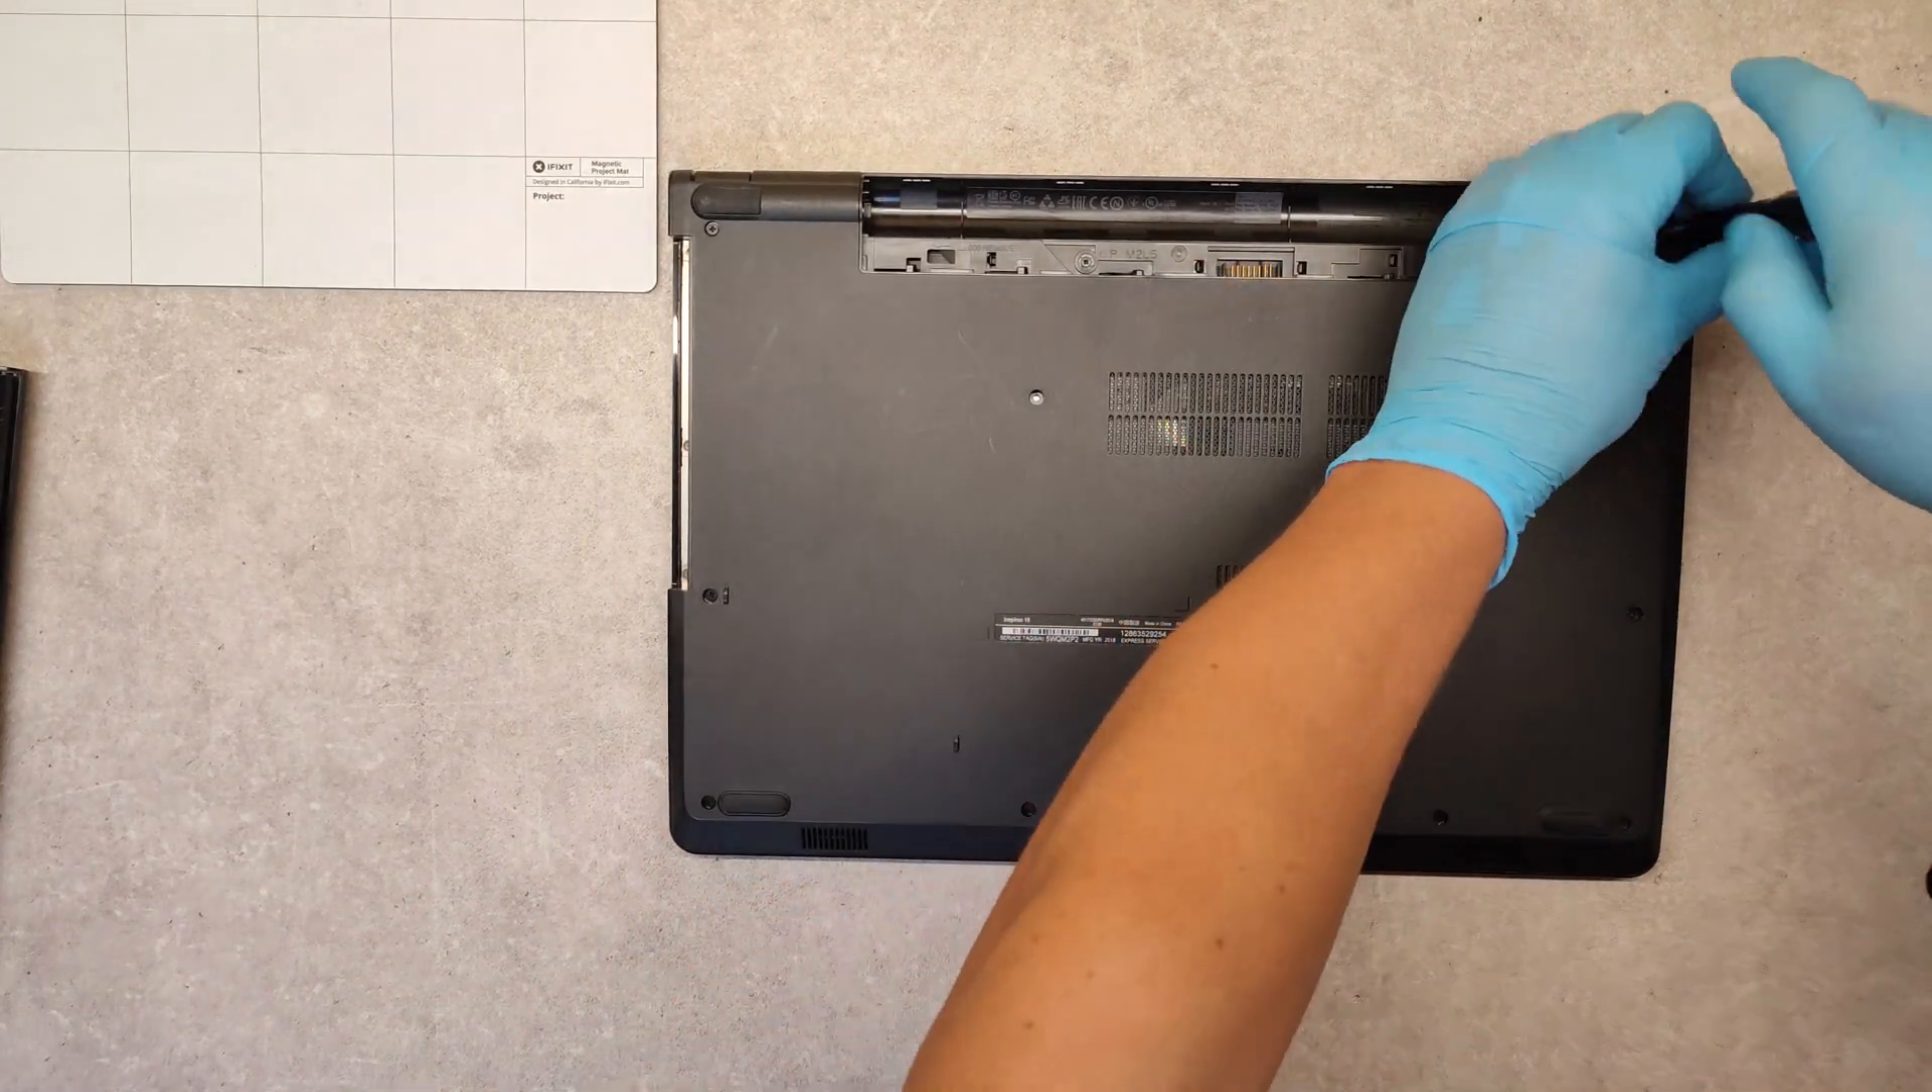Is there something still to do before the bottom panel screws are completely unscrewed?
Yes.